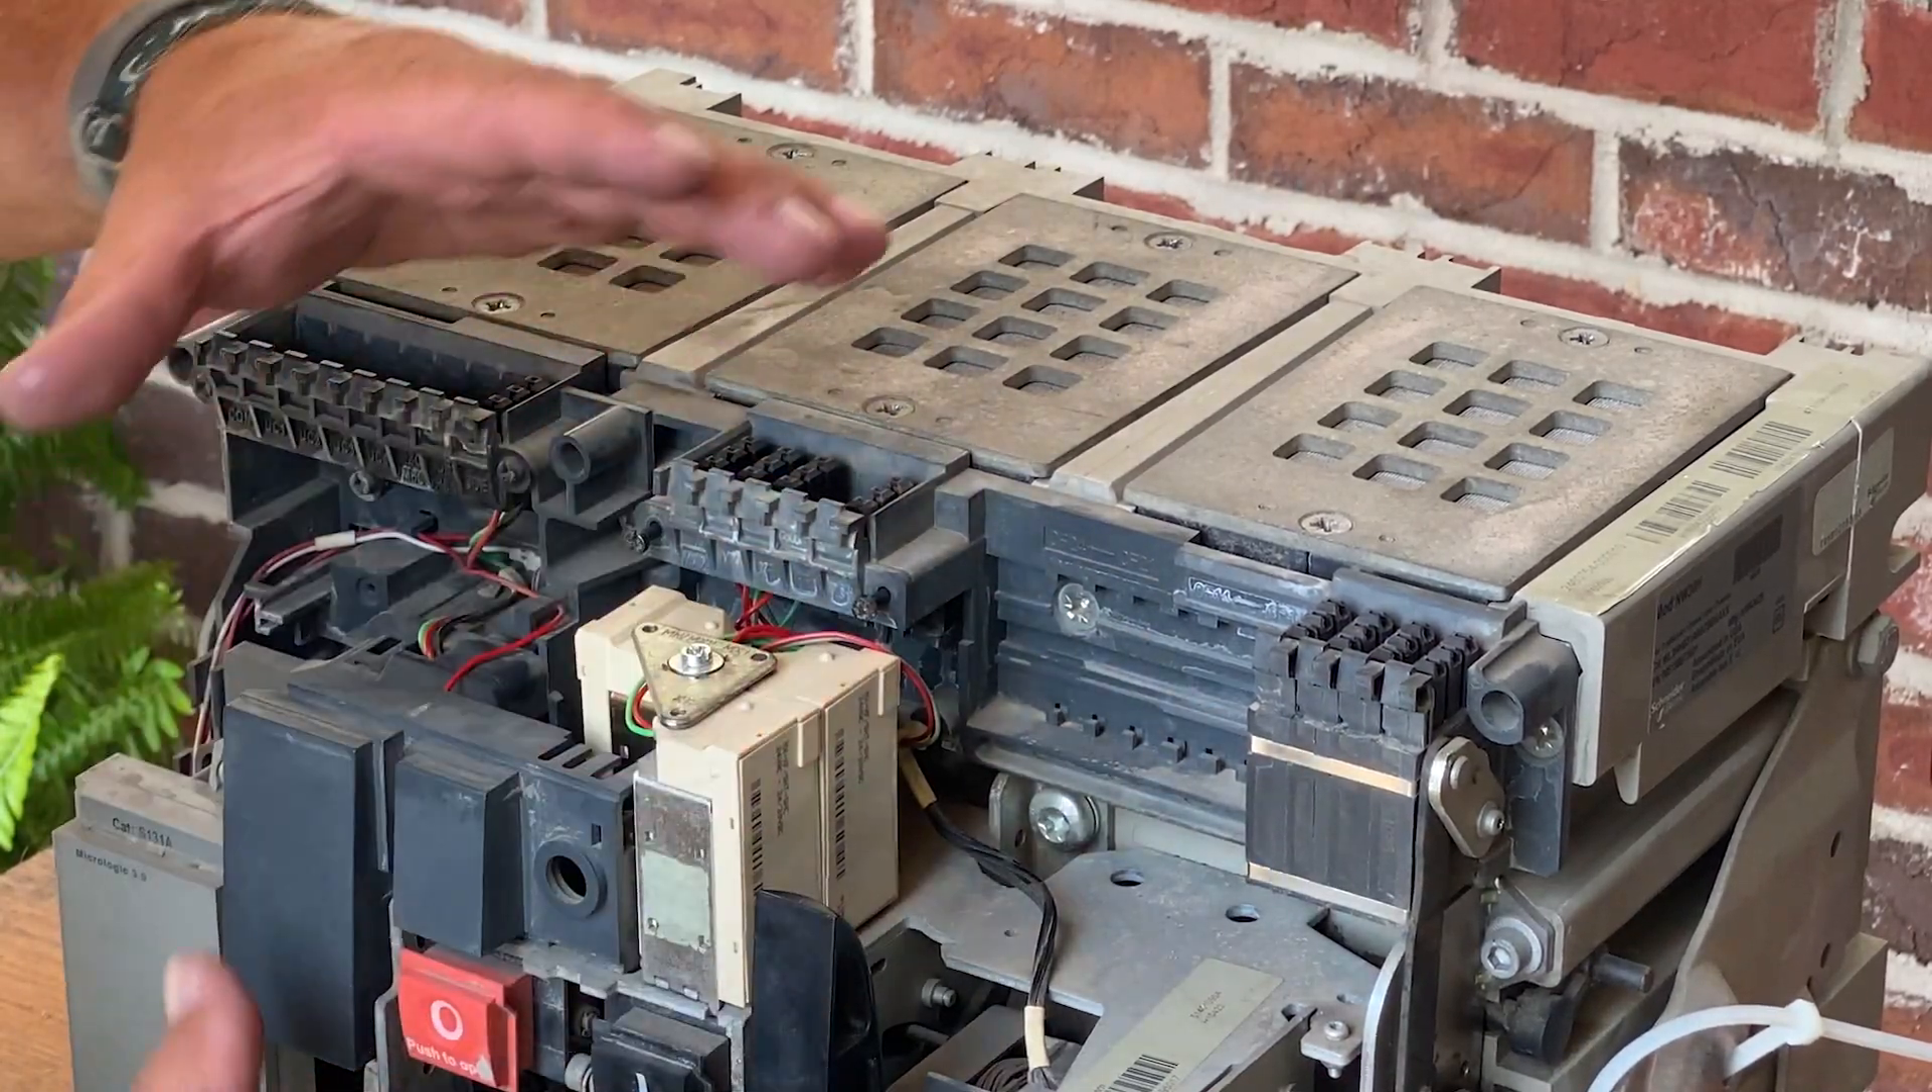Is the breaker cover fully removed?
Yes.